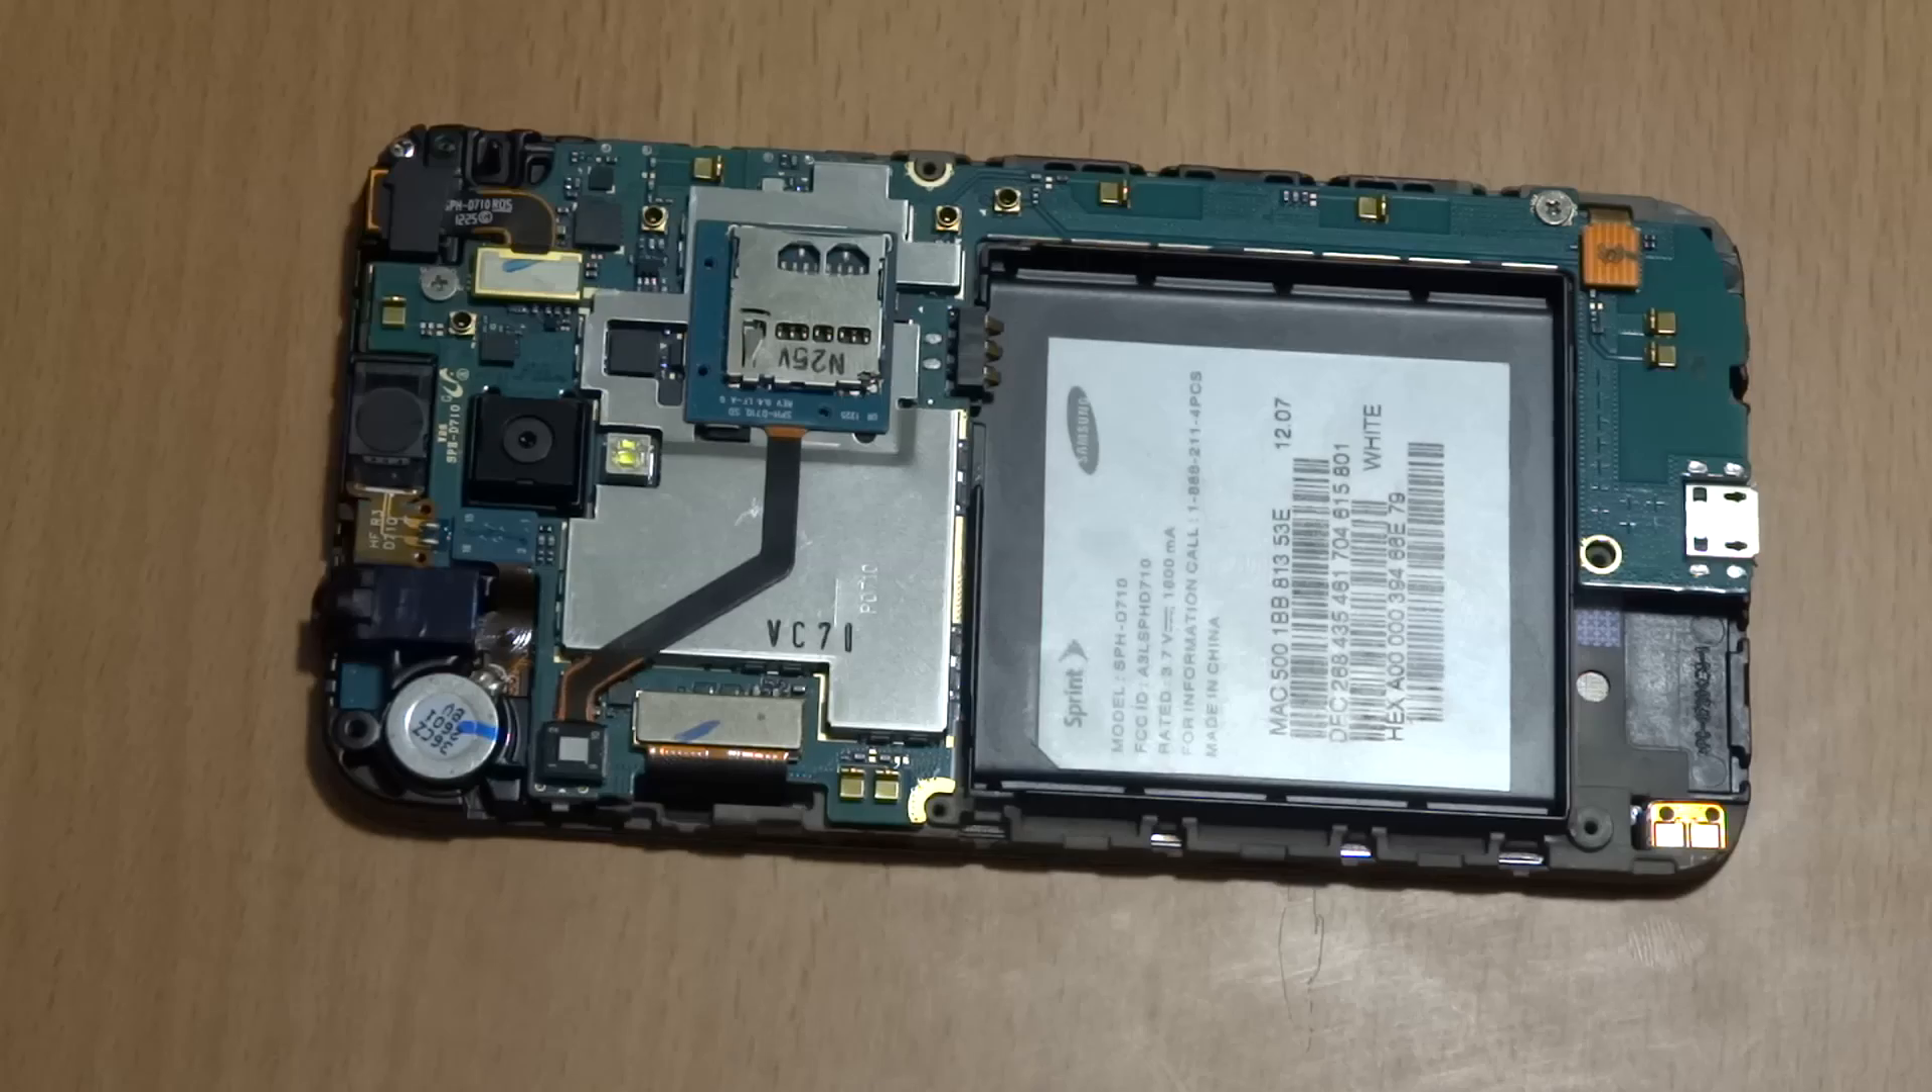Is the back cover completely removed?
Yes.